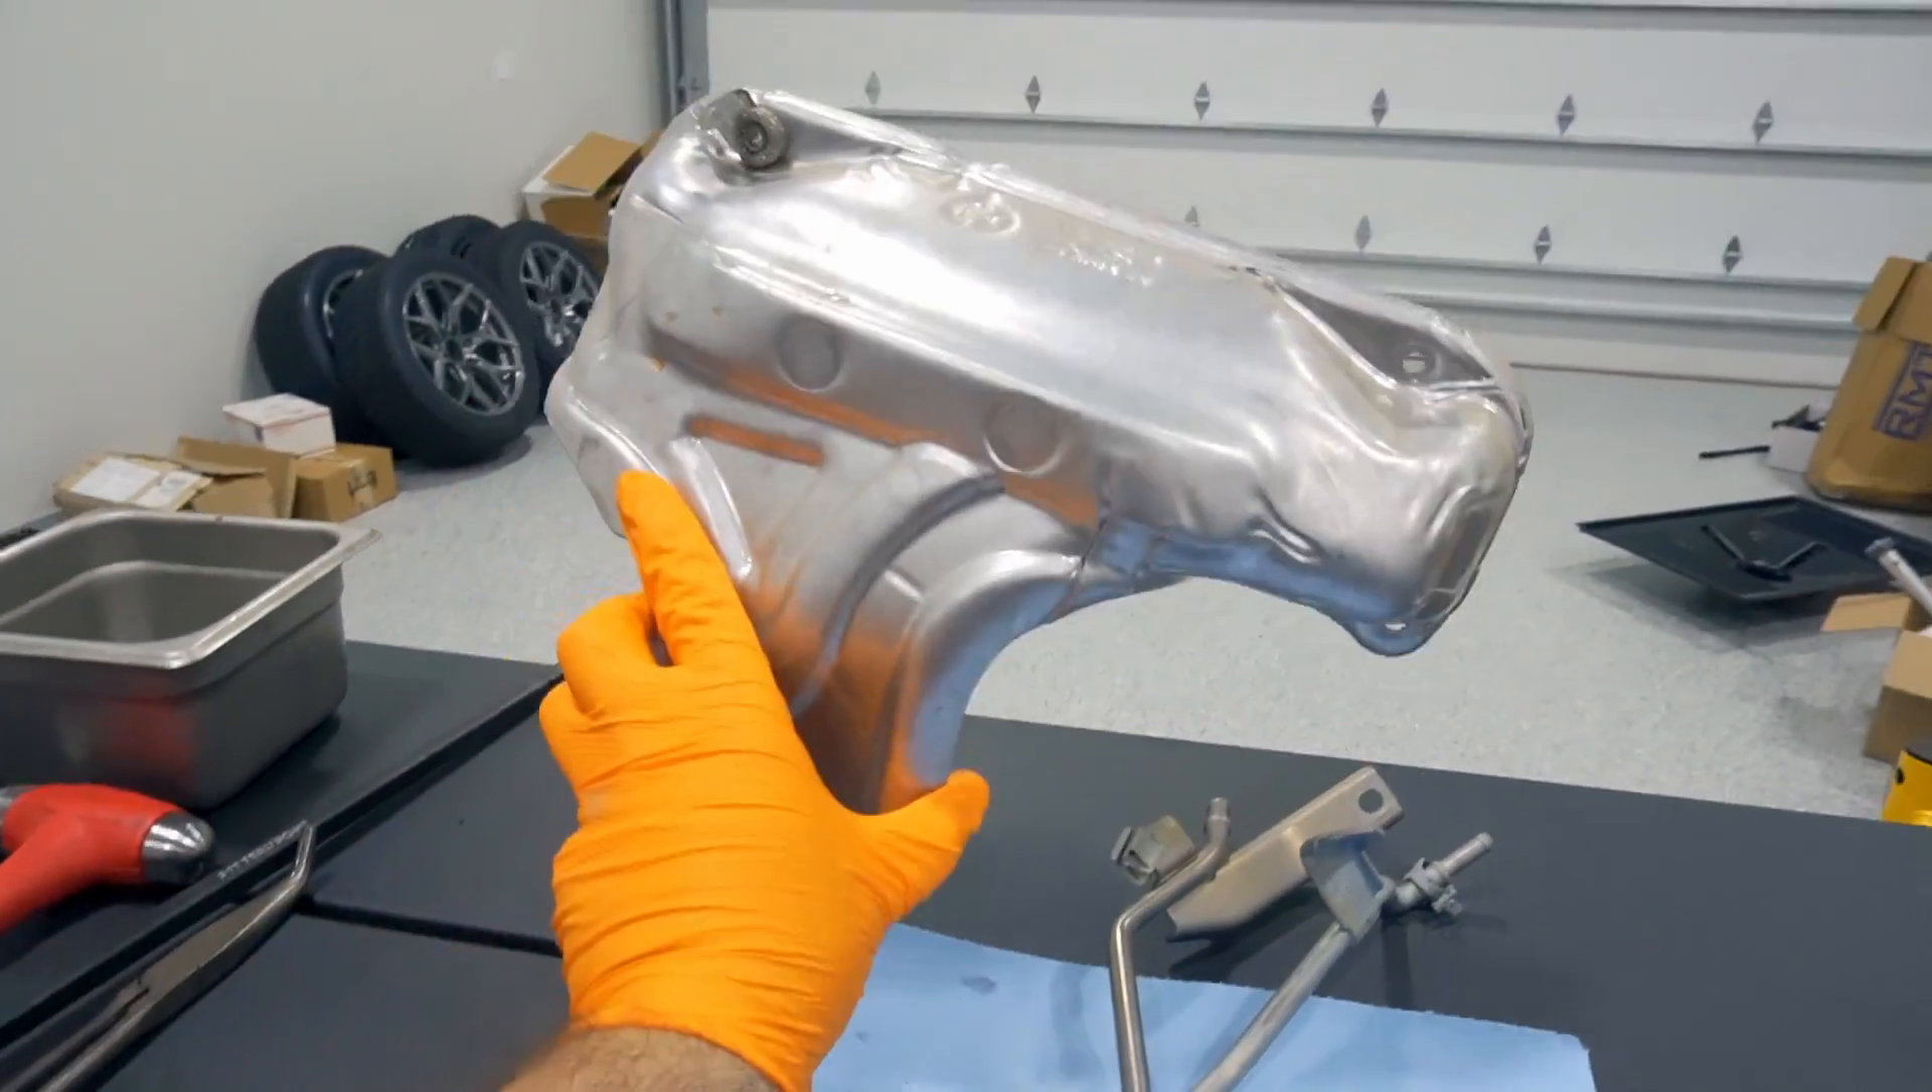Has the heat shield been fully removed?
Yes.